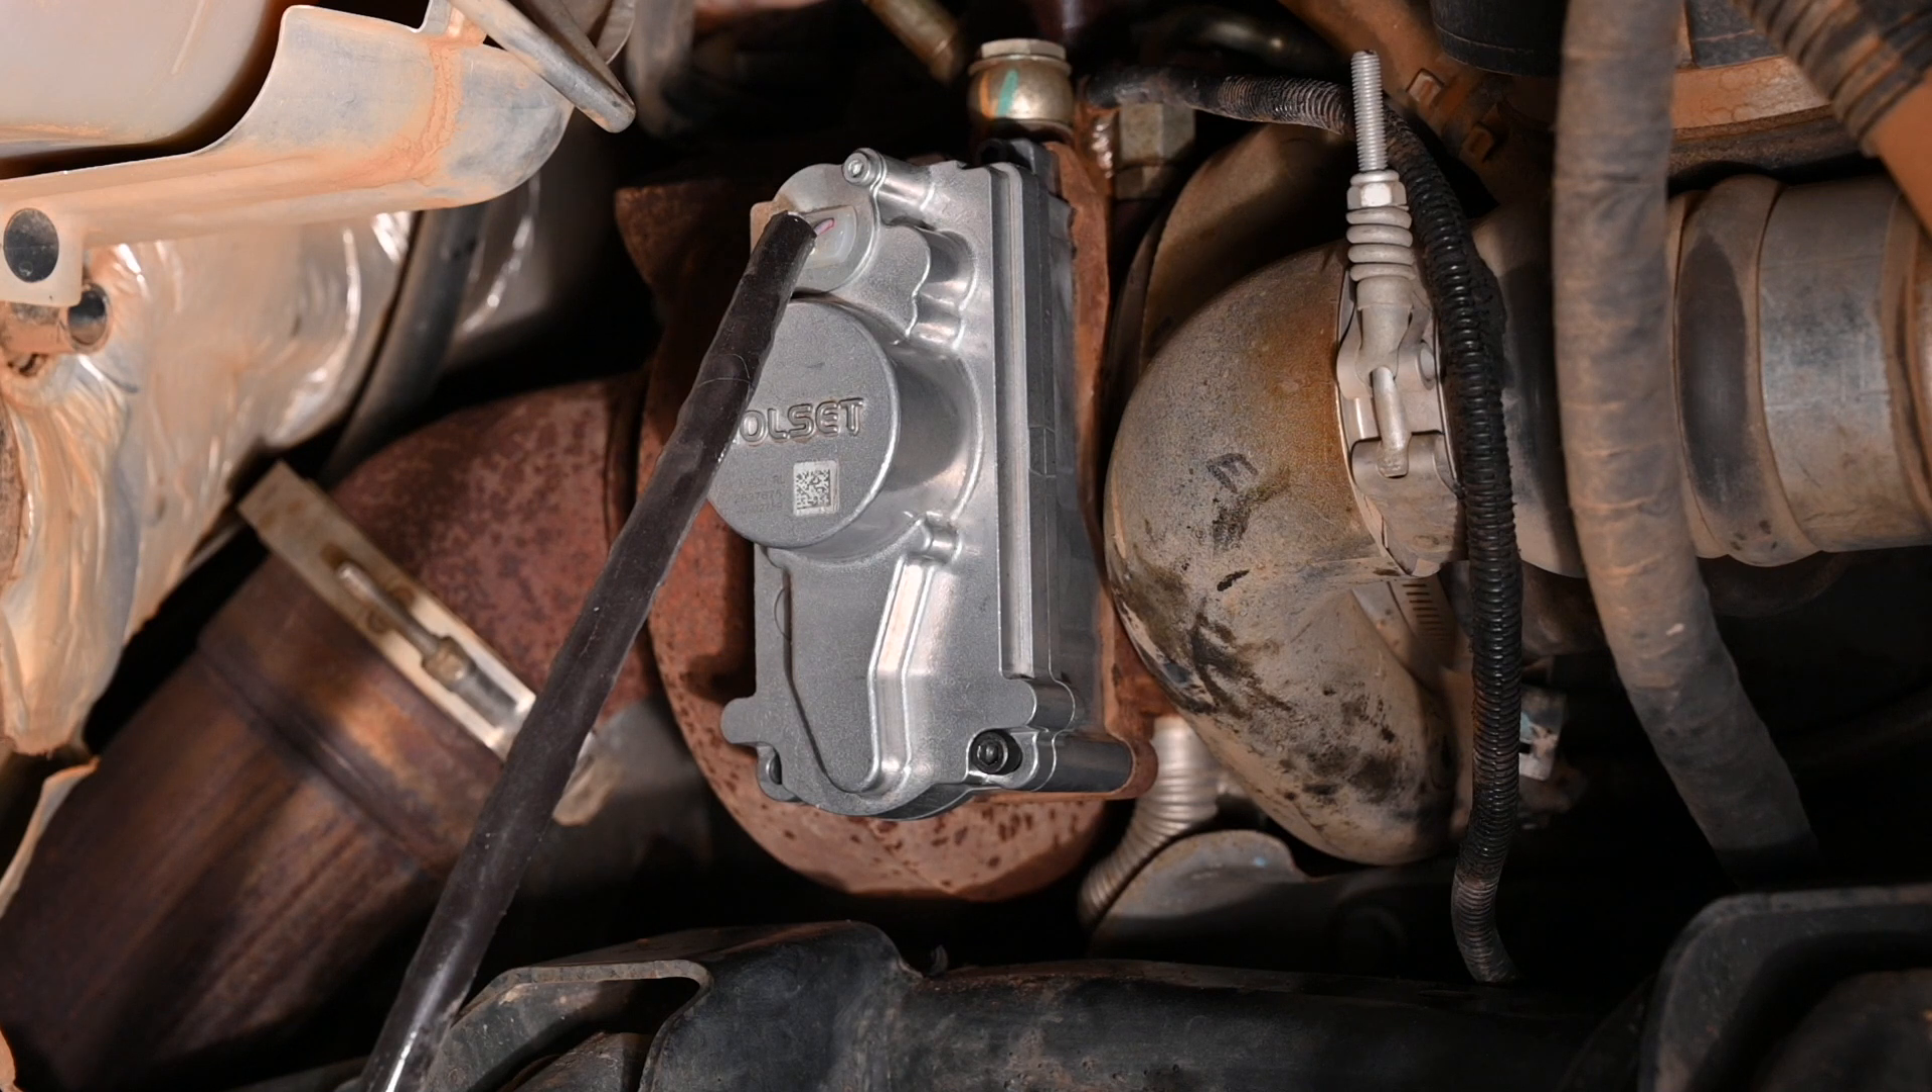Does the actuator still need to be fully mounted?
No.